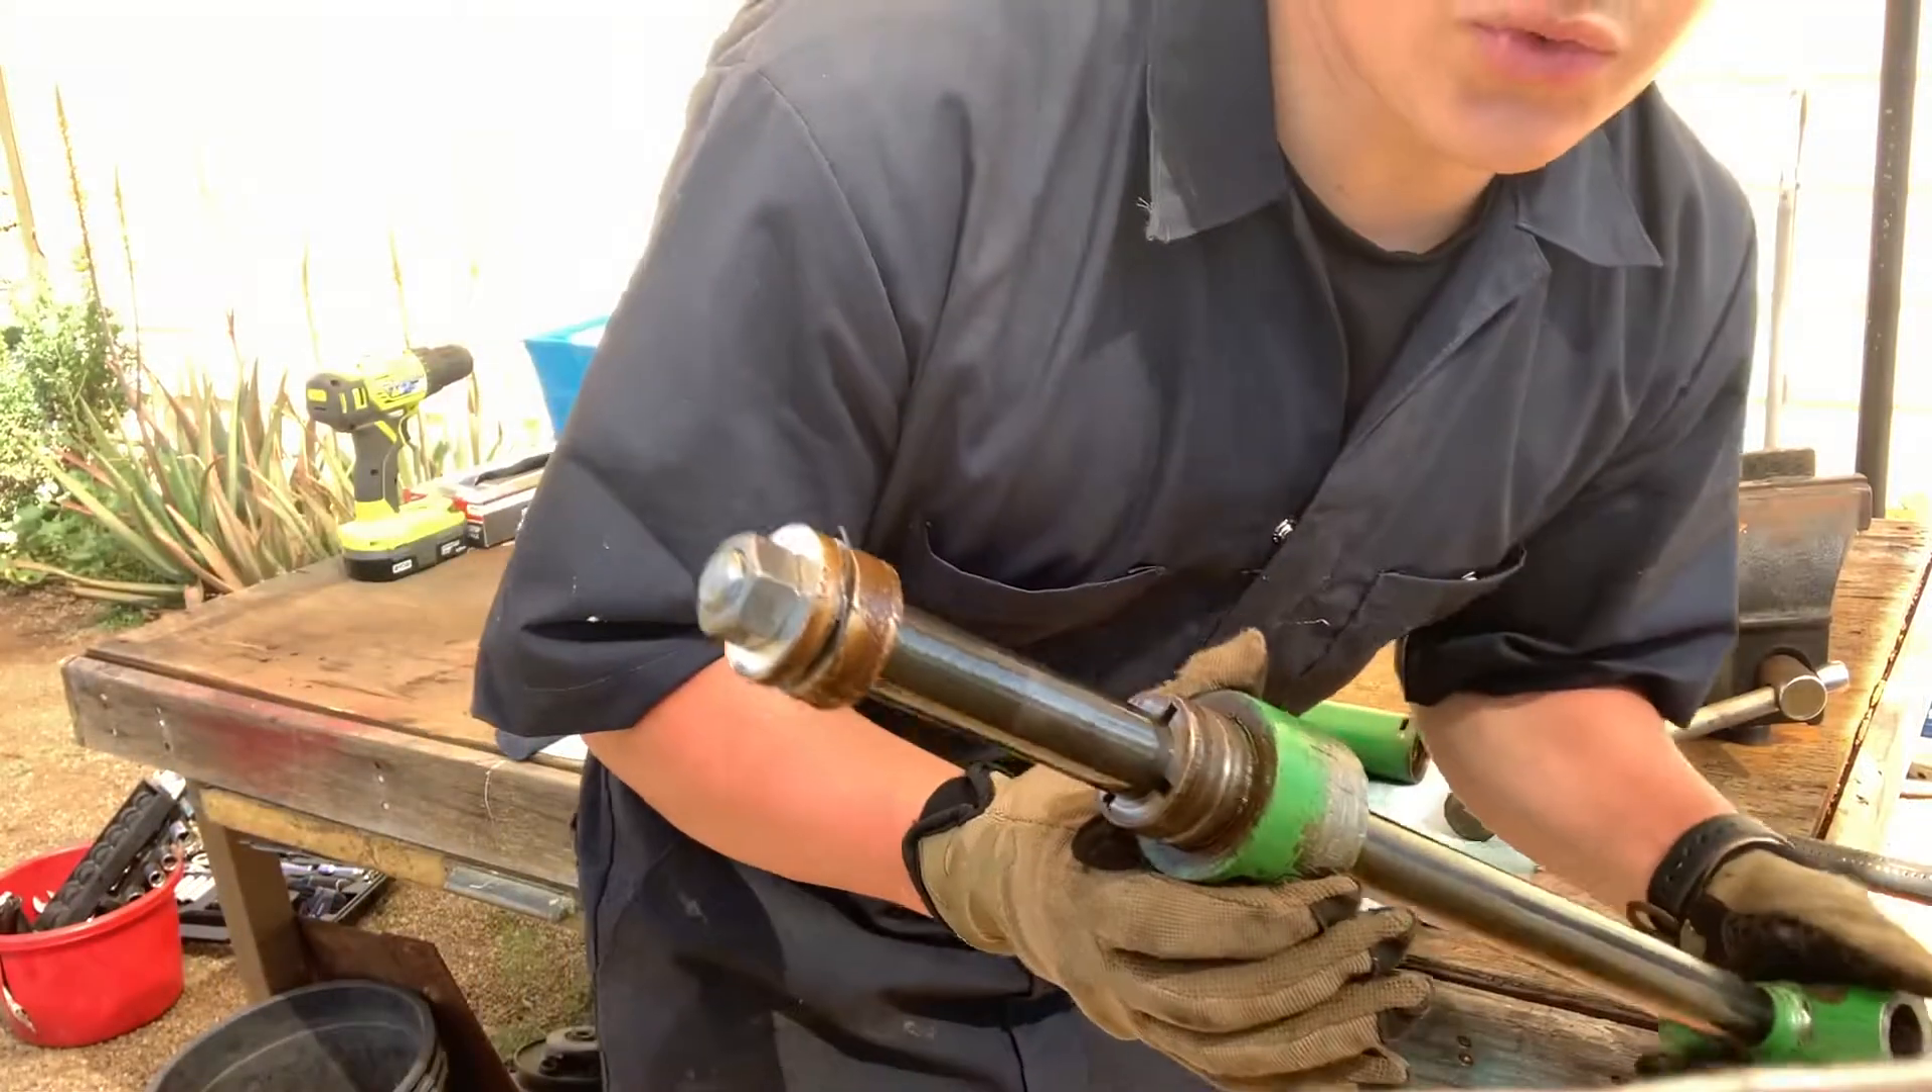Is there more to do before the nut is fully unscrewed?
Yes.